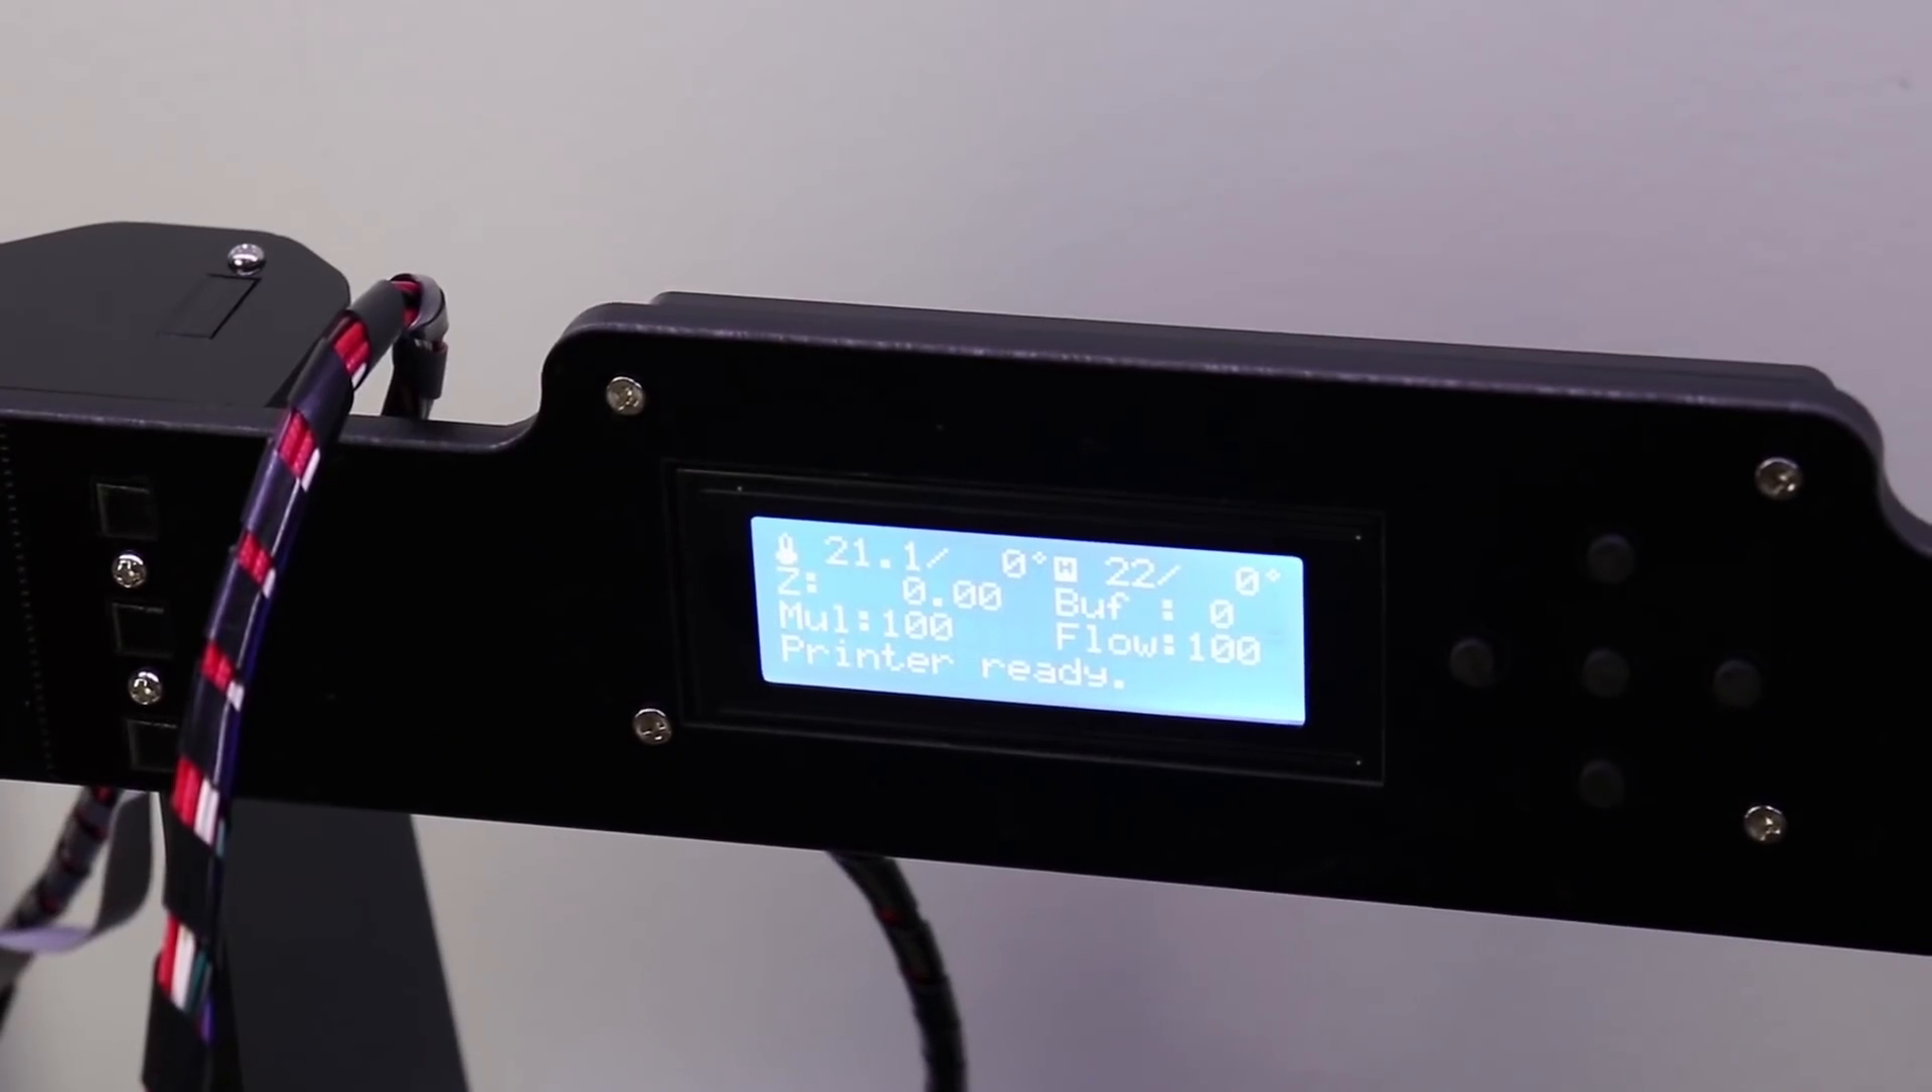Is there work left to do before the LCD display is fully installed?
No.